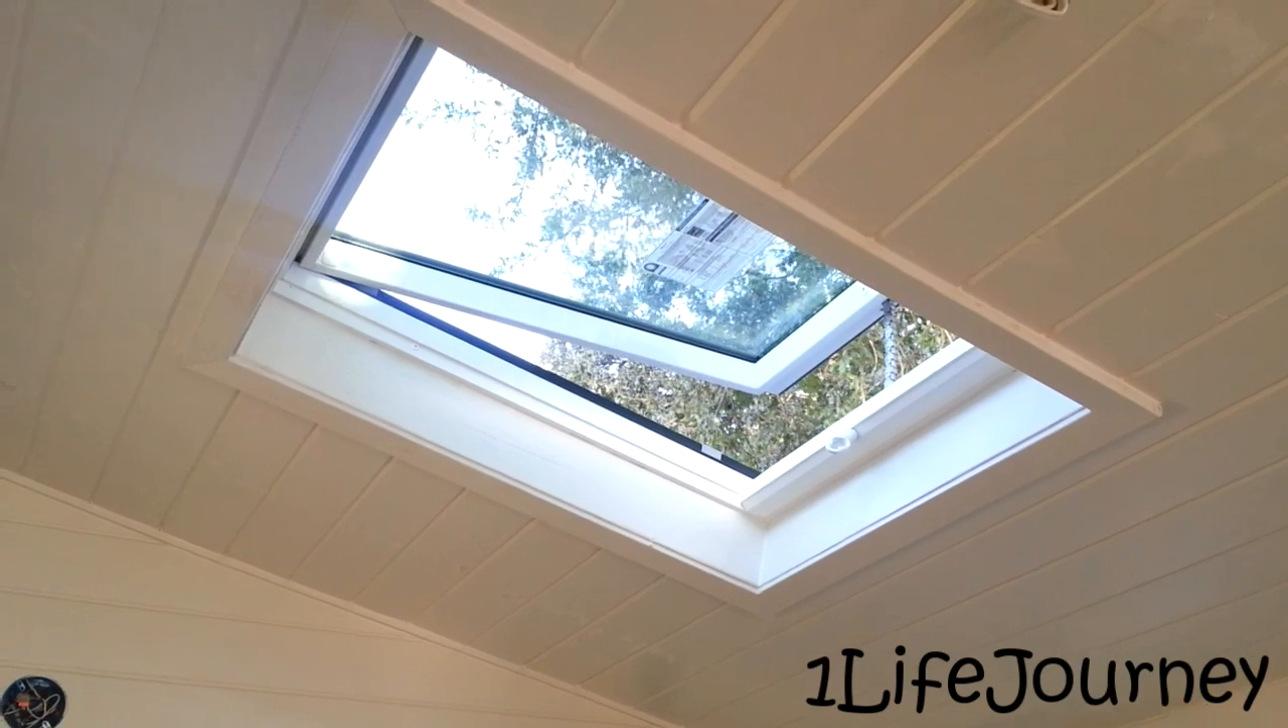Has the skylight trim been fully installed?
Yes.